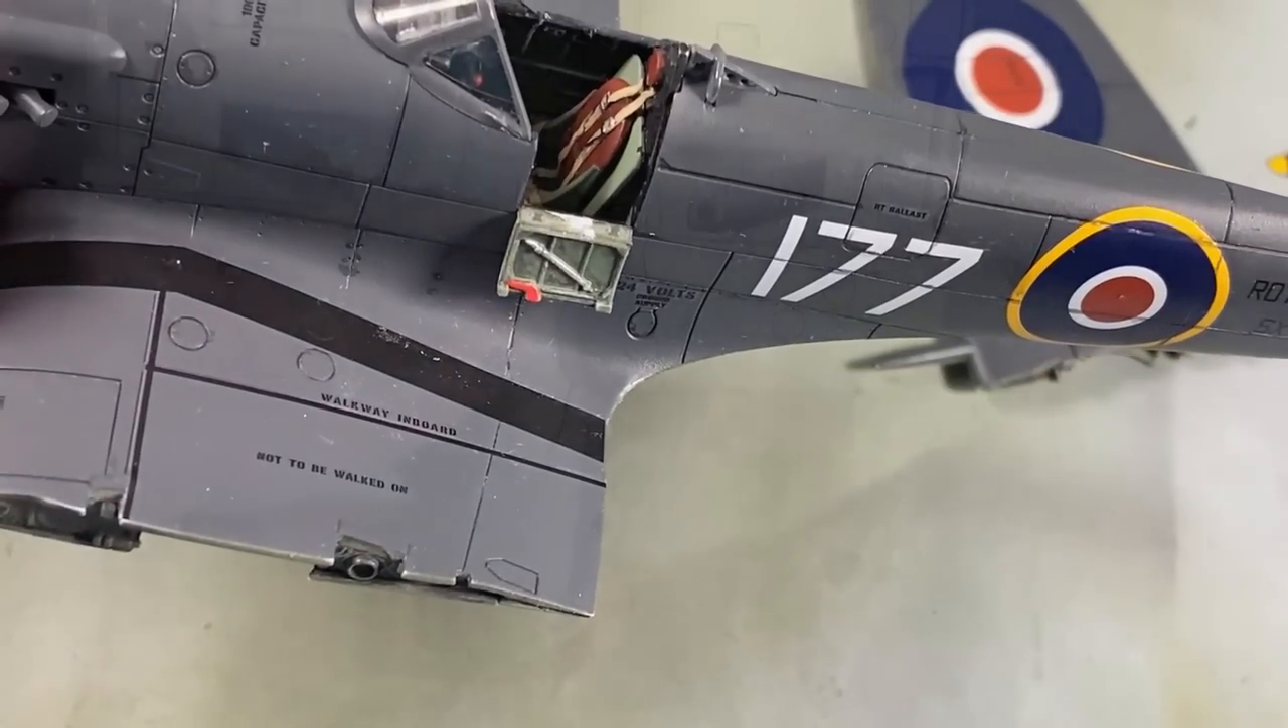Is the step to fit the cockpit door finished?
Yes.